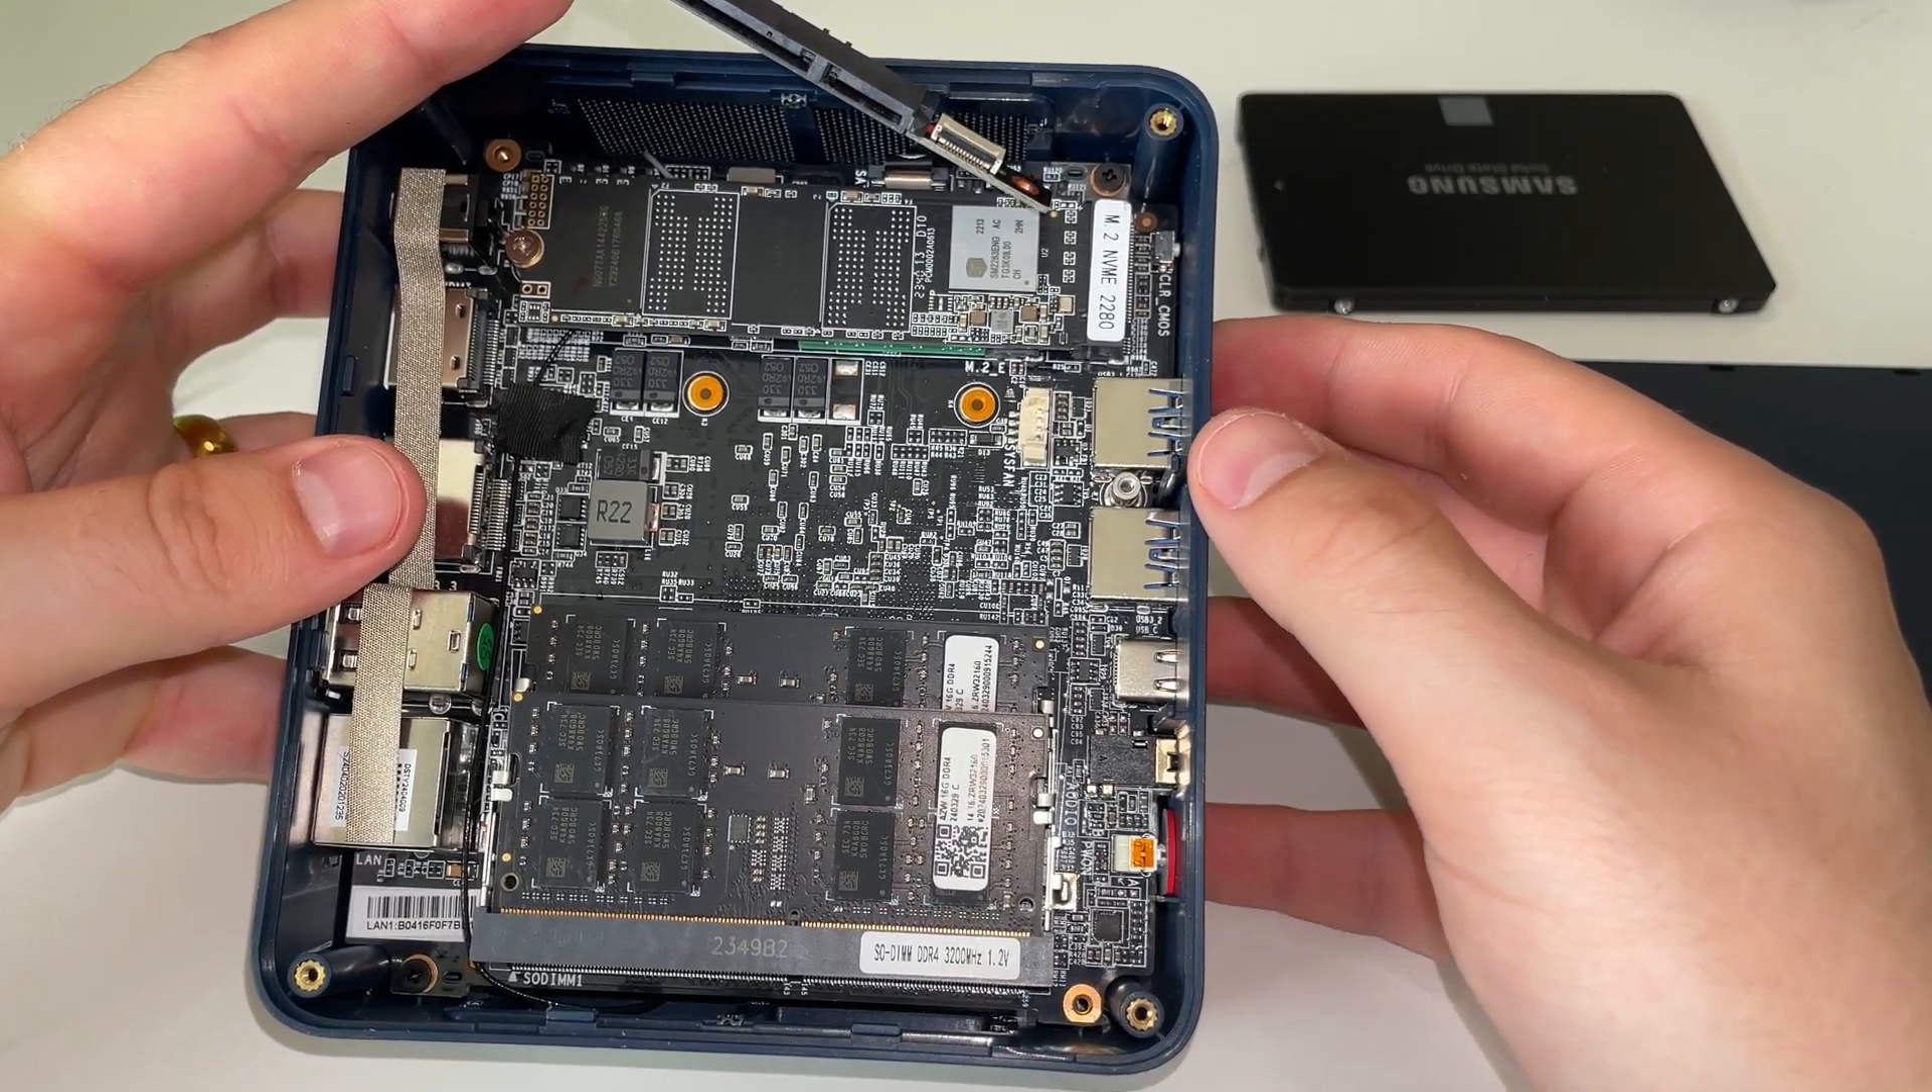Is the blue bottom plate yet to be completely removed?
No.